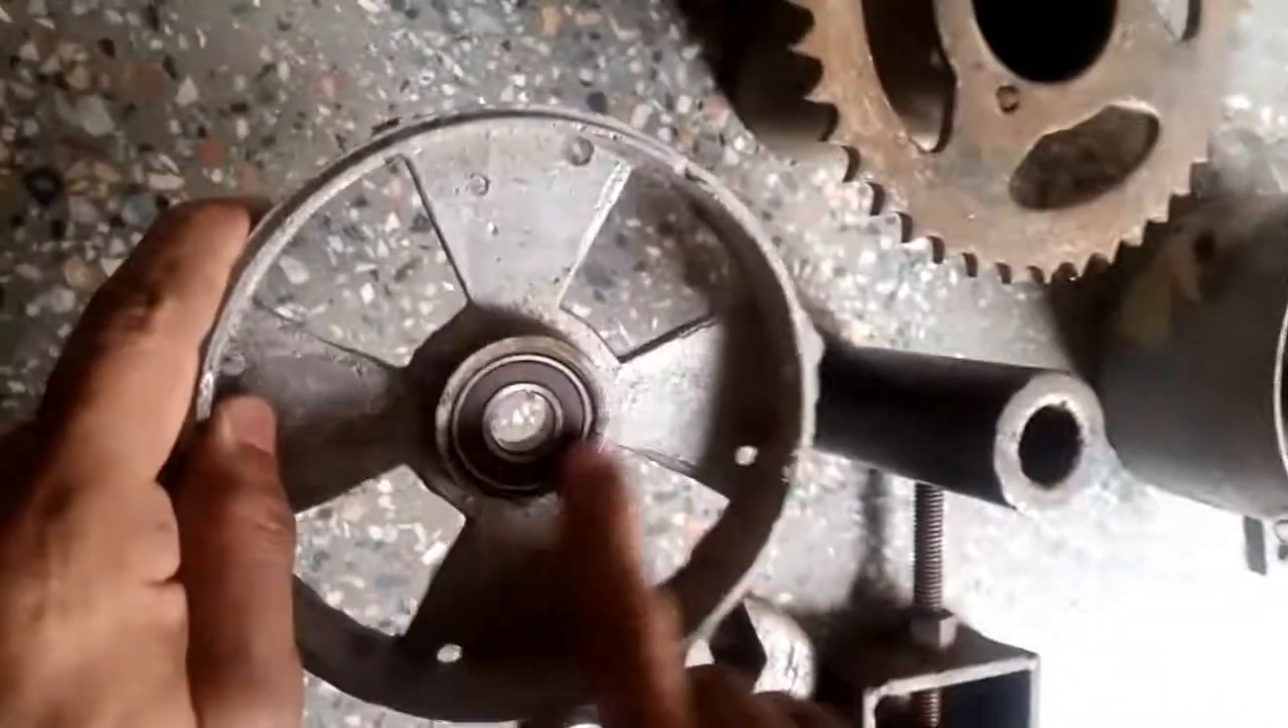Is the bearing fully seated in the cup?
Yes.